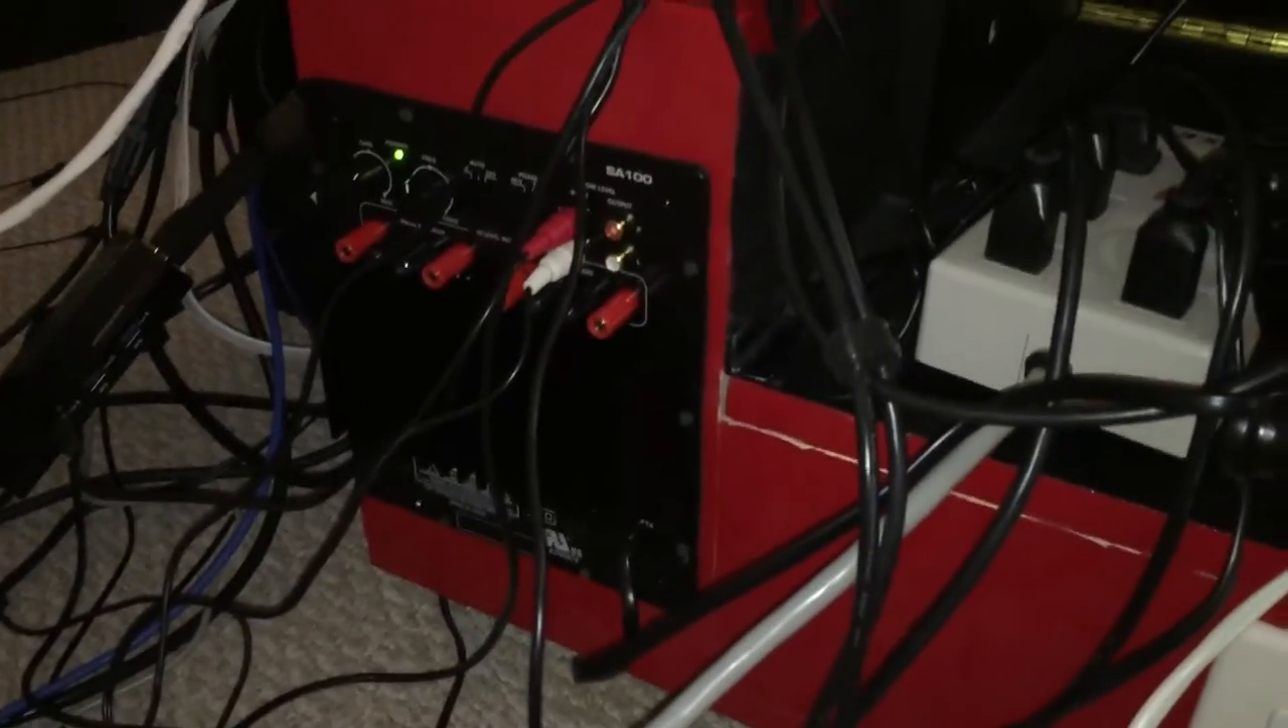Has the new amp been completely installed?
Yes.